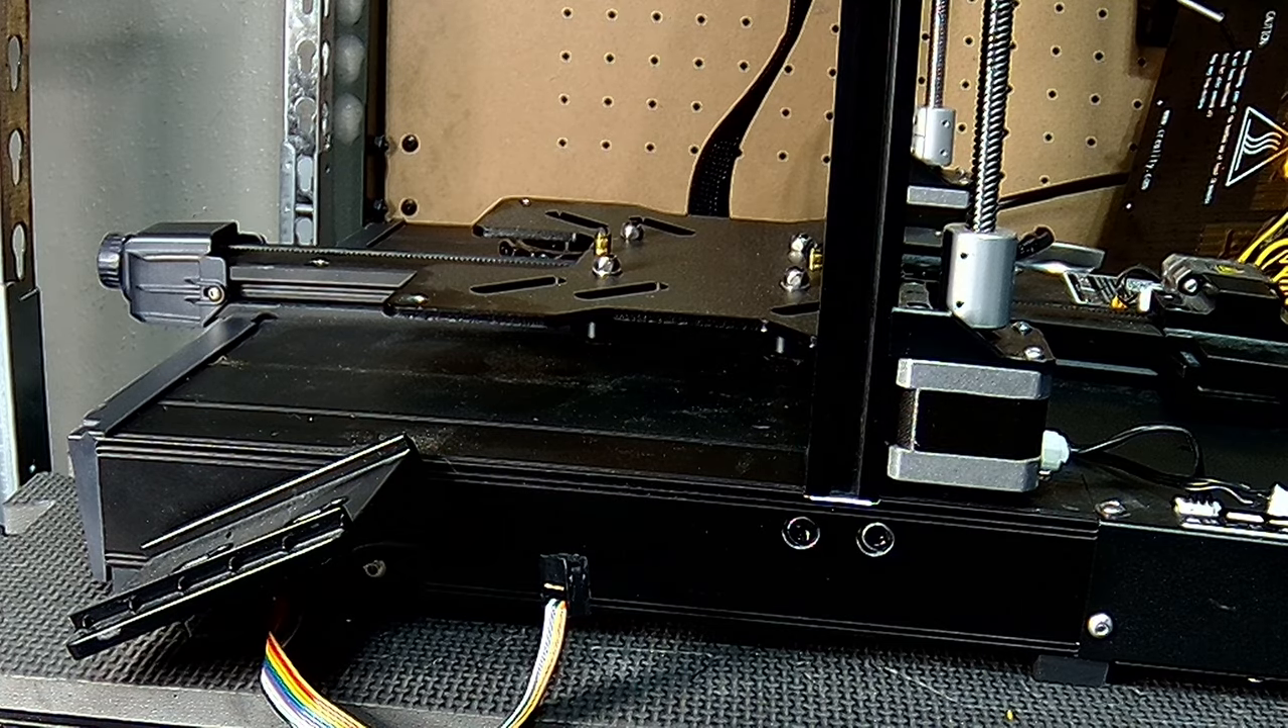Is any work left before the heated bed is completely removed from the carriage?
No.